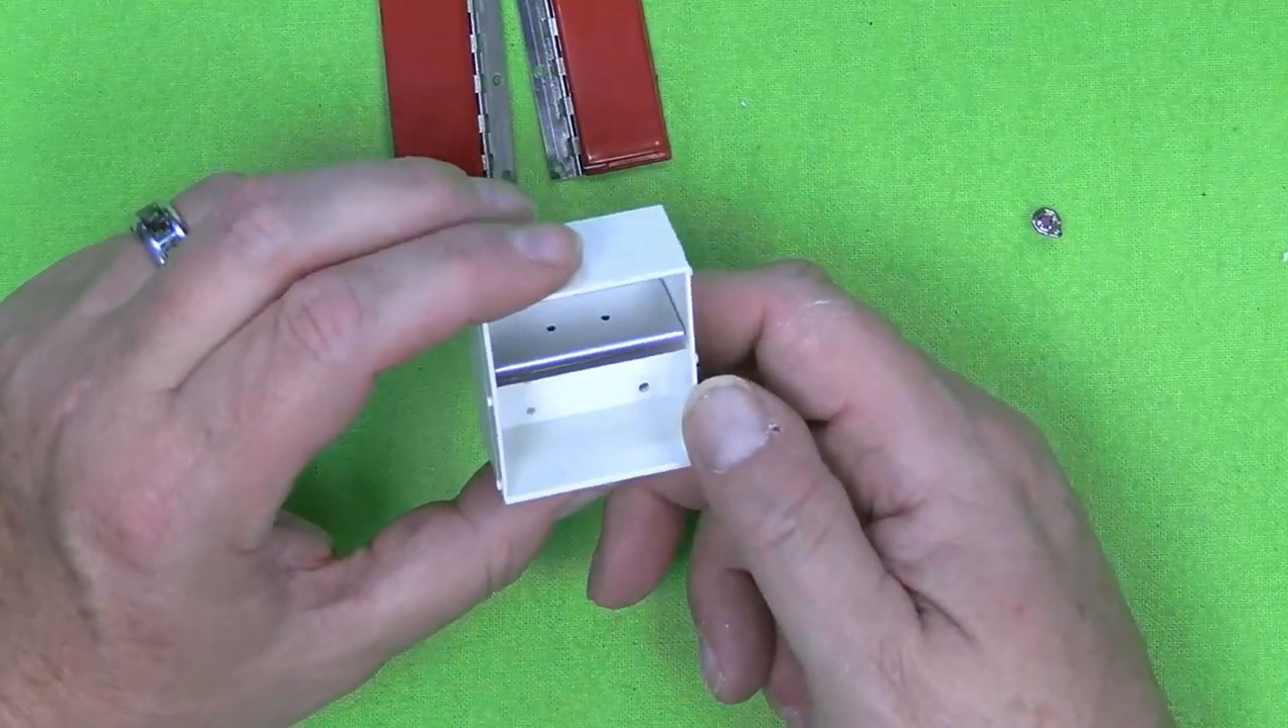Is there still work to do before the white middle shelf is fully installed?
No.